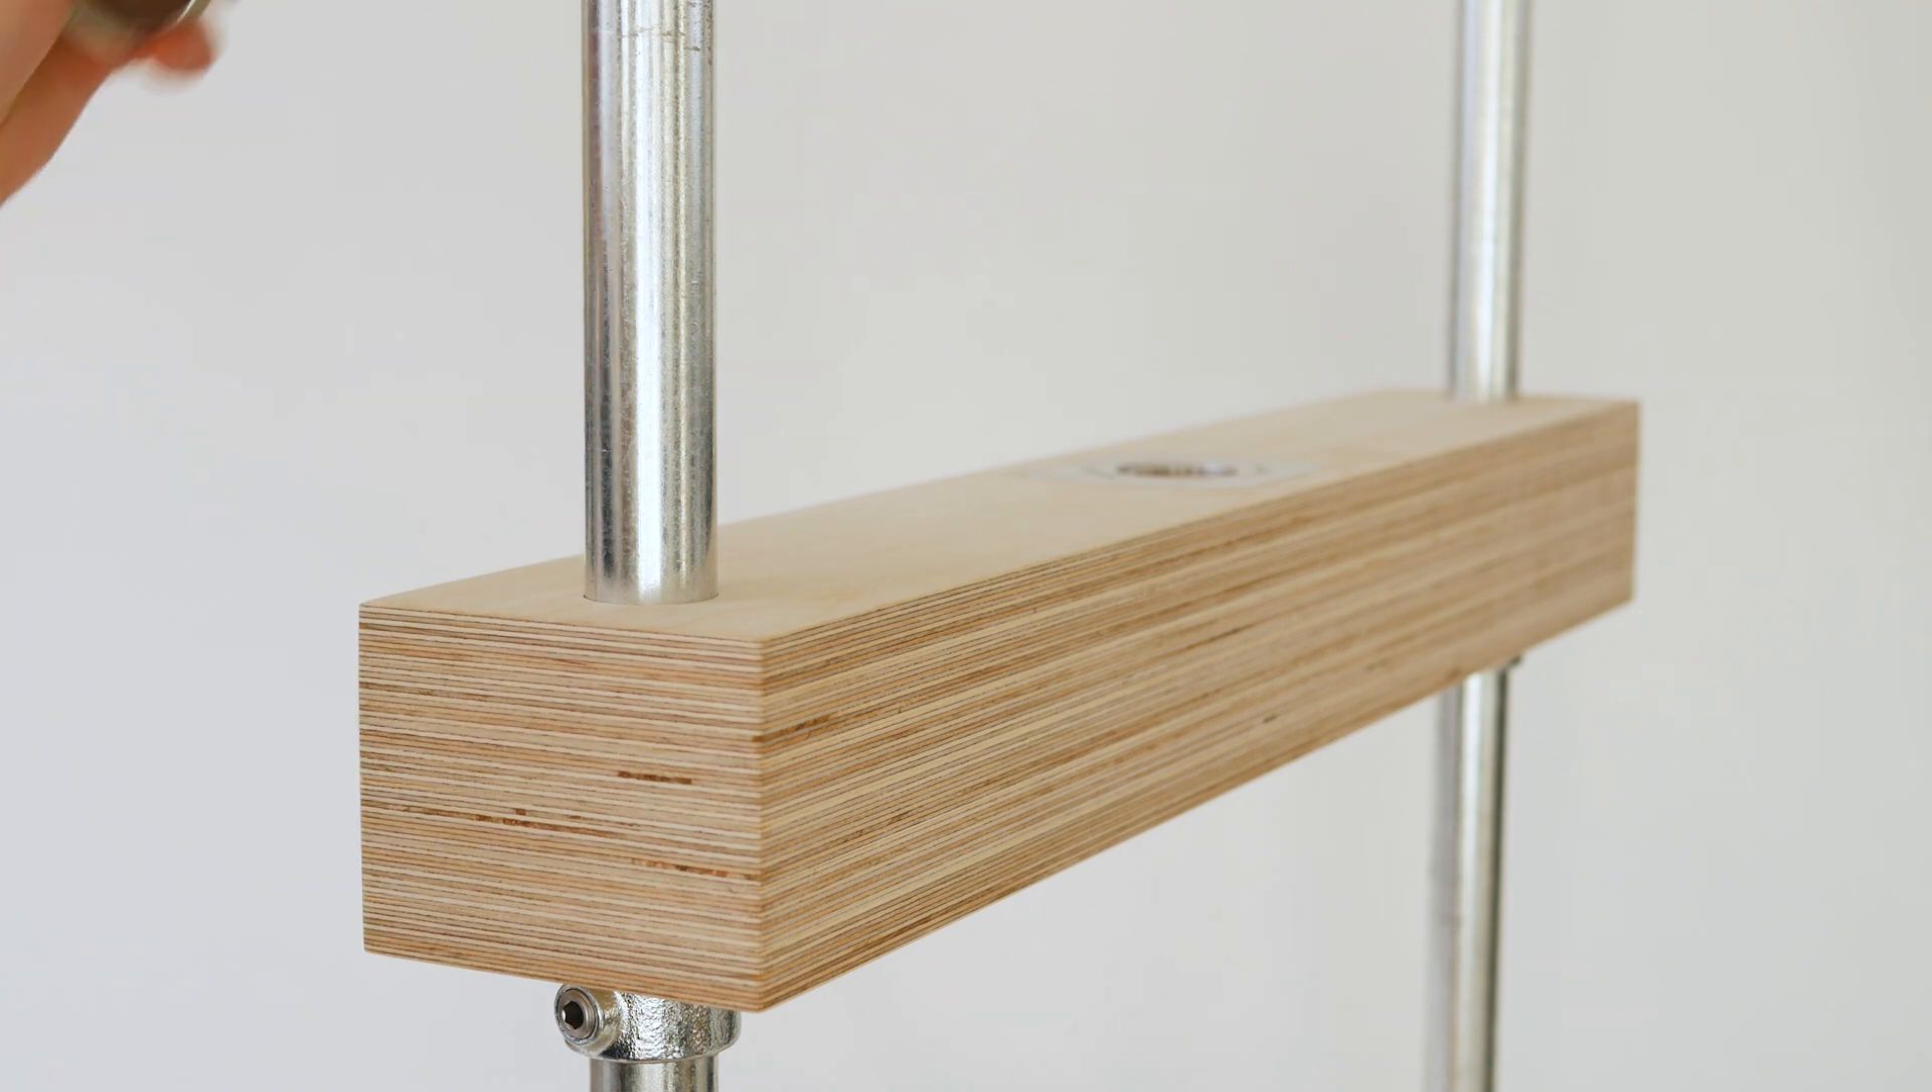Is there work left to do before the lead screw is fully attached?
Yes.